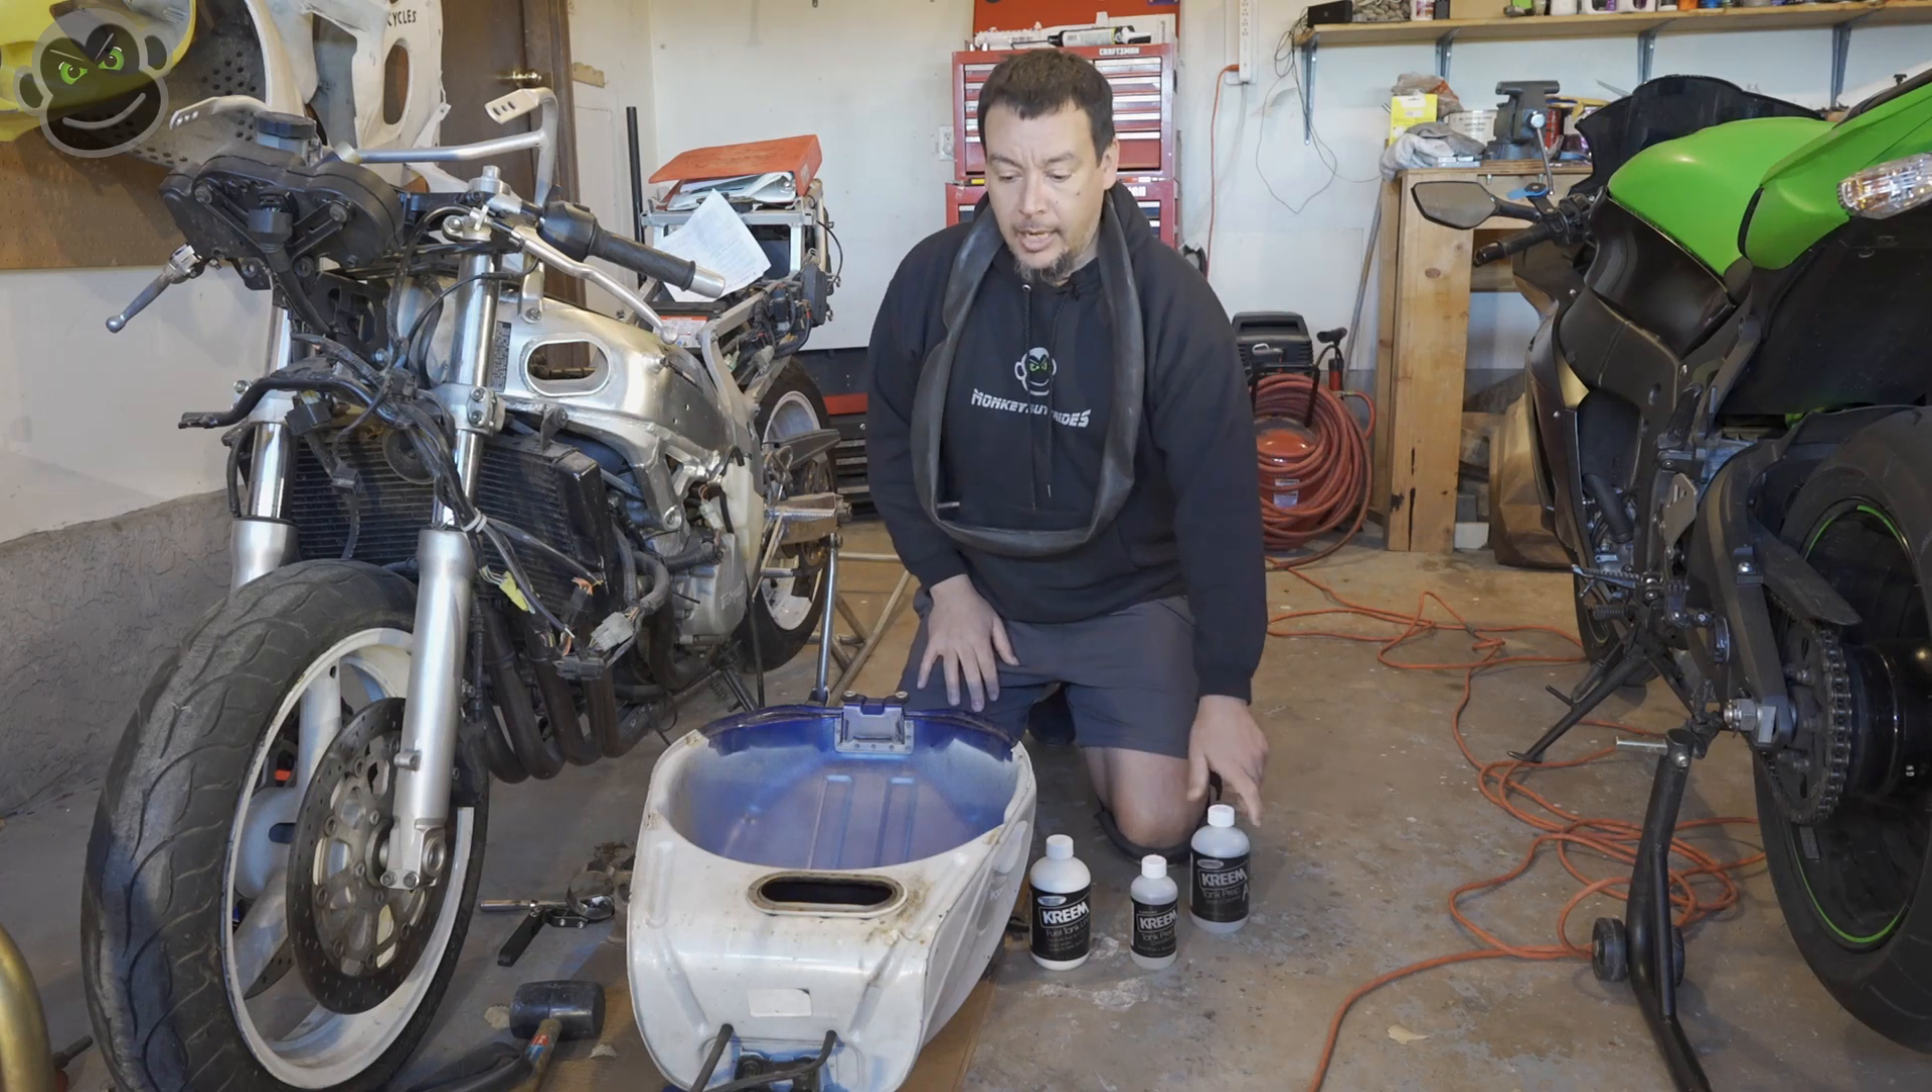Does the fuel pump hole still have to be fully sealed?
Yes.